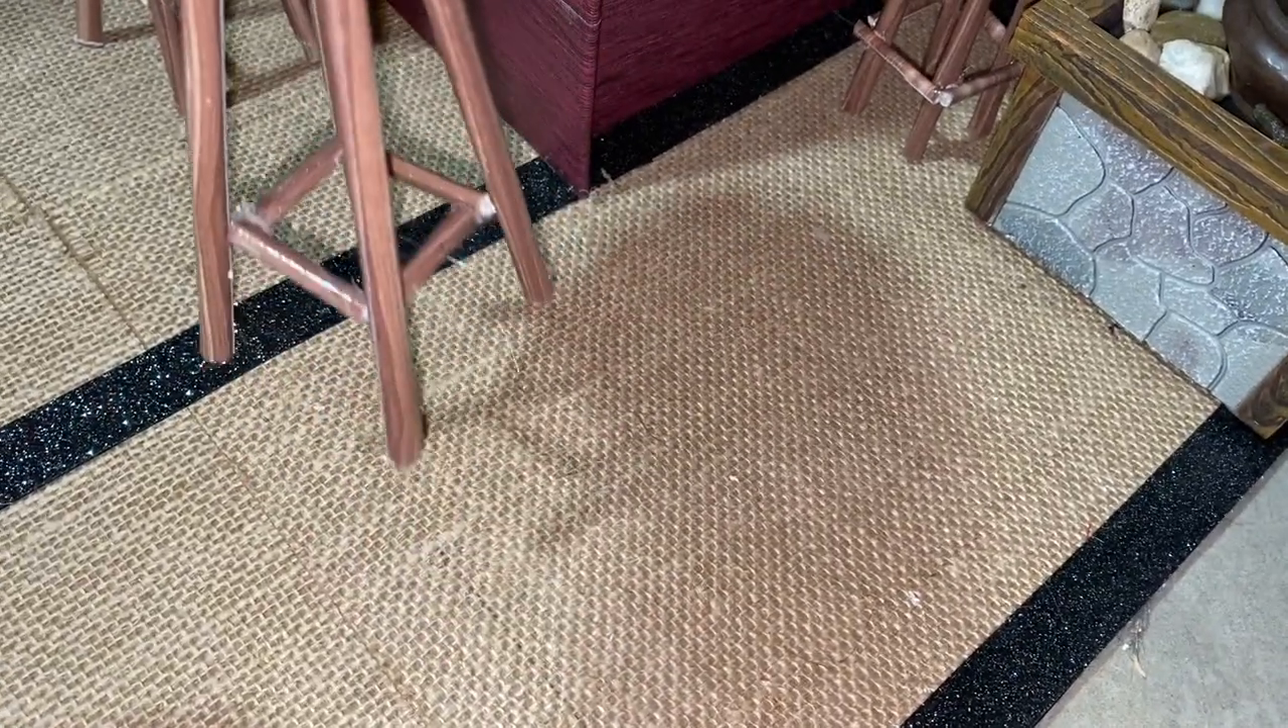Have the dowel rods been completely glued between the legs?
Yes.